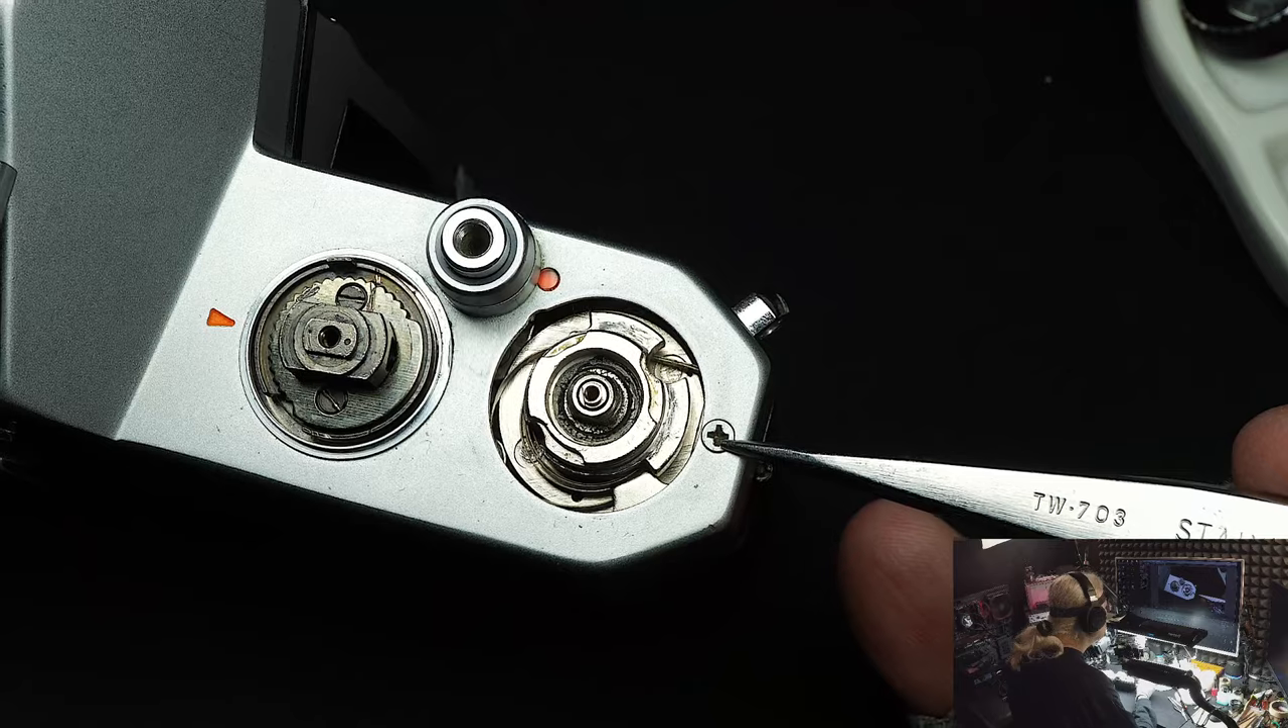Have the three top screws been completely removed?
No.